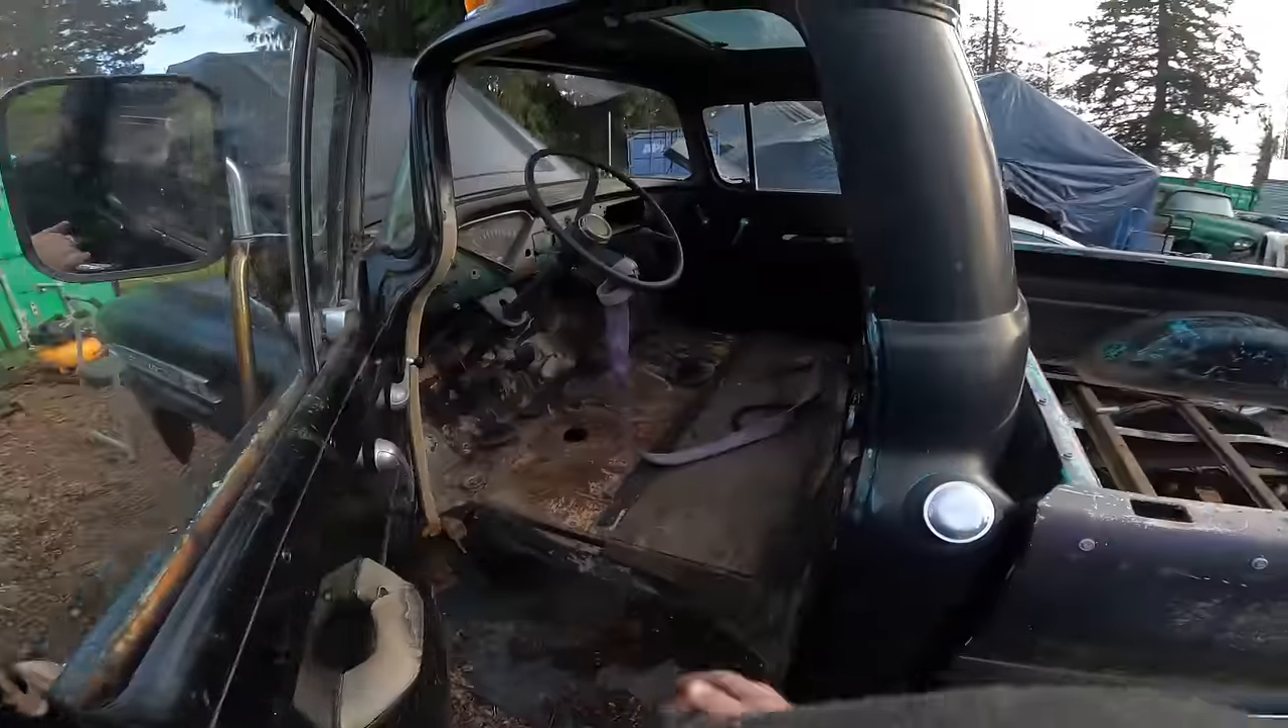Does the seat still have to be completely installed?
Yes.